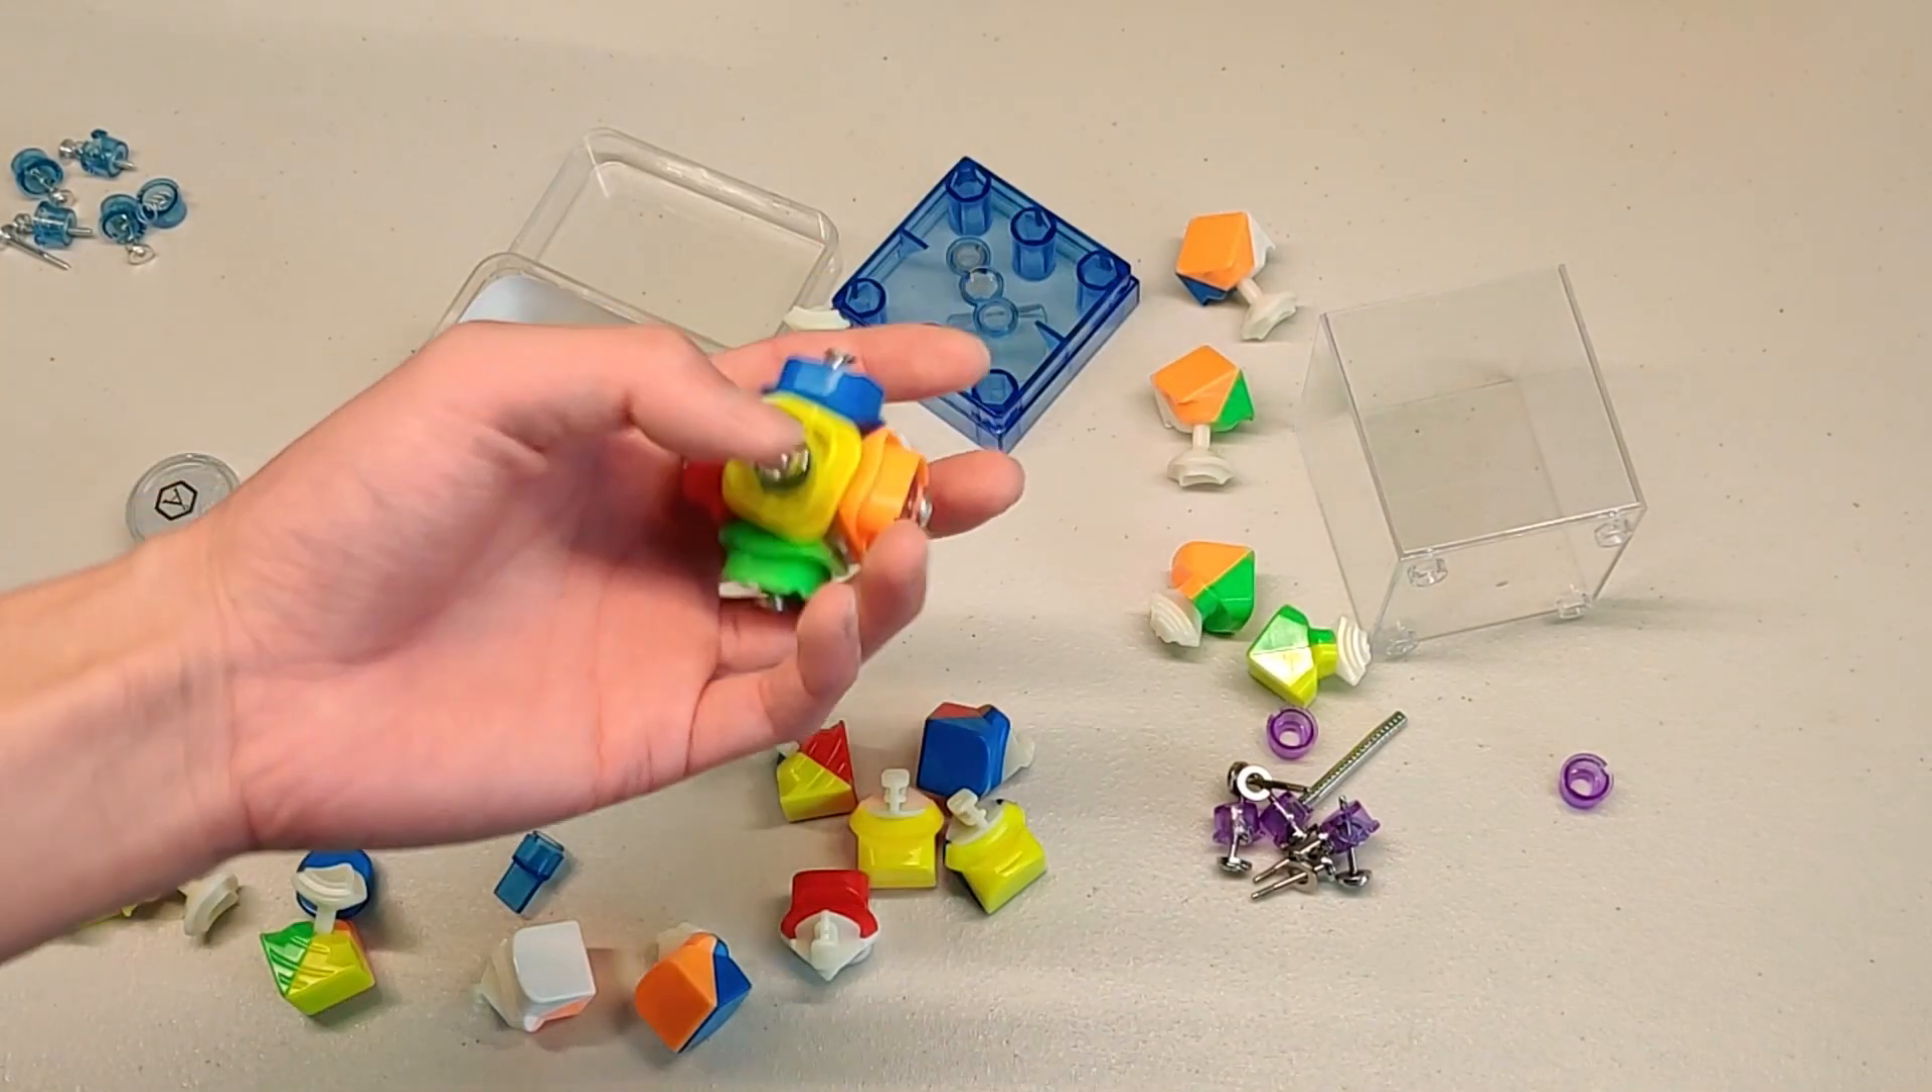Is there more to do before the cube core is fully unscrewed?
Yes.